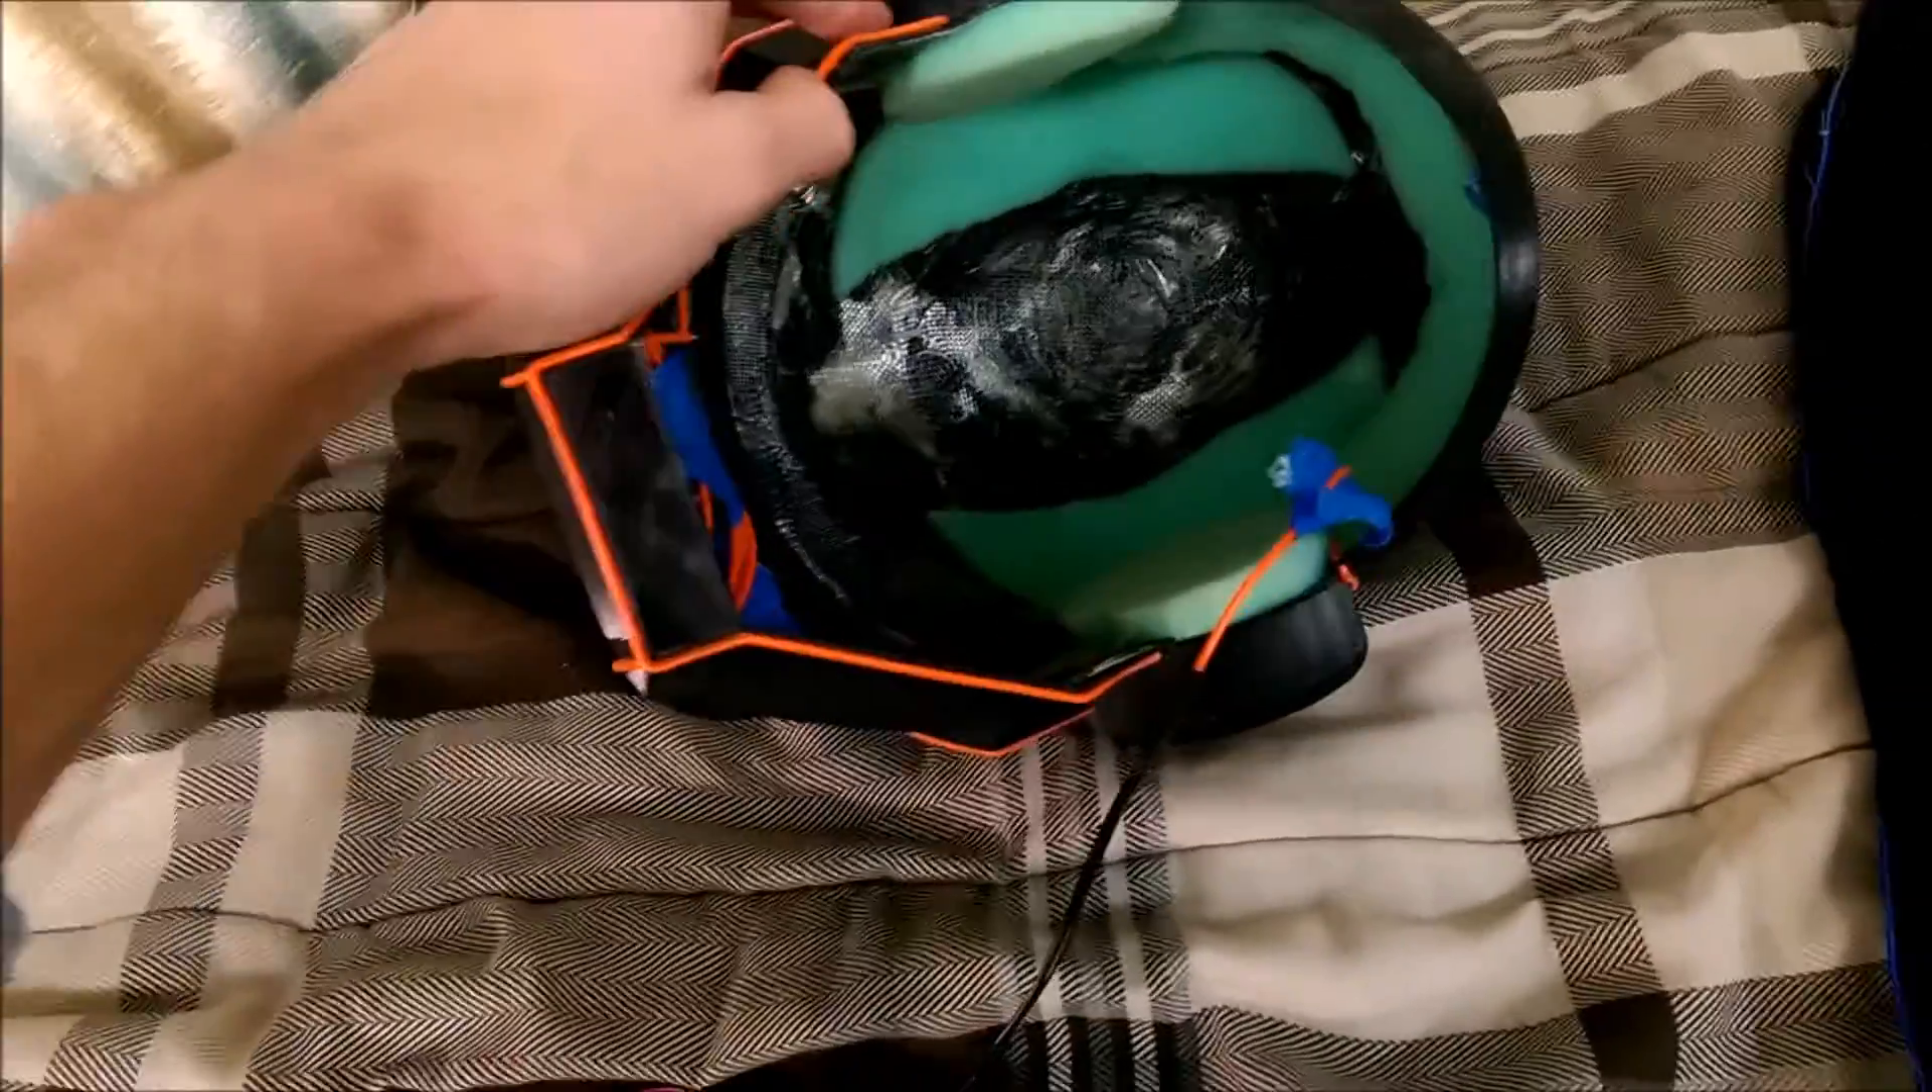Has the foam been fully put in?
Yes.